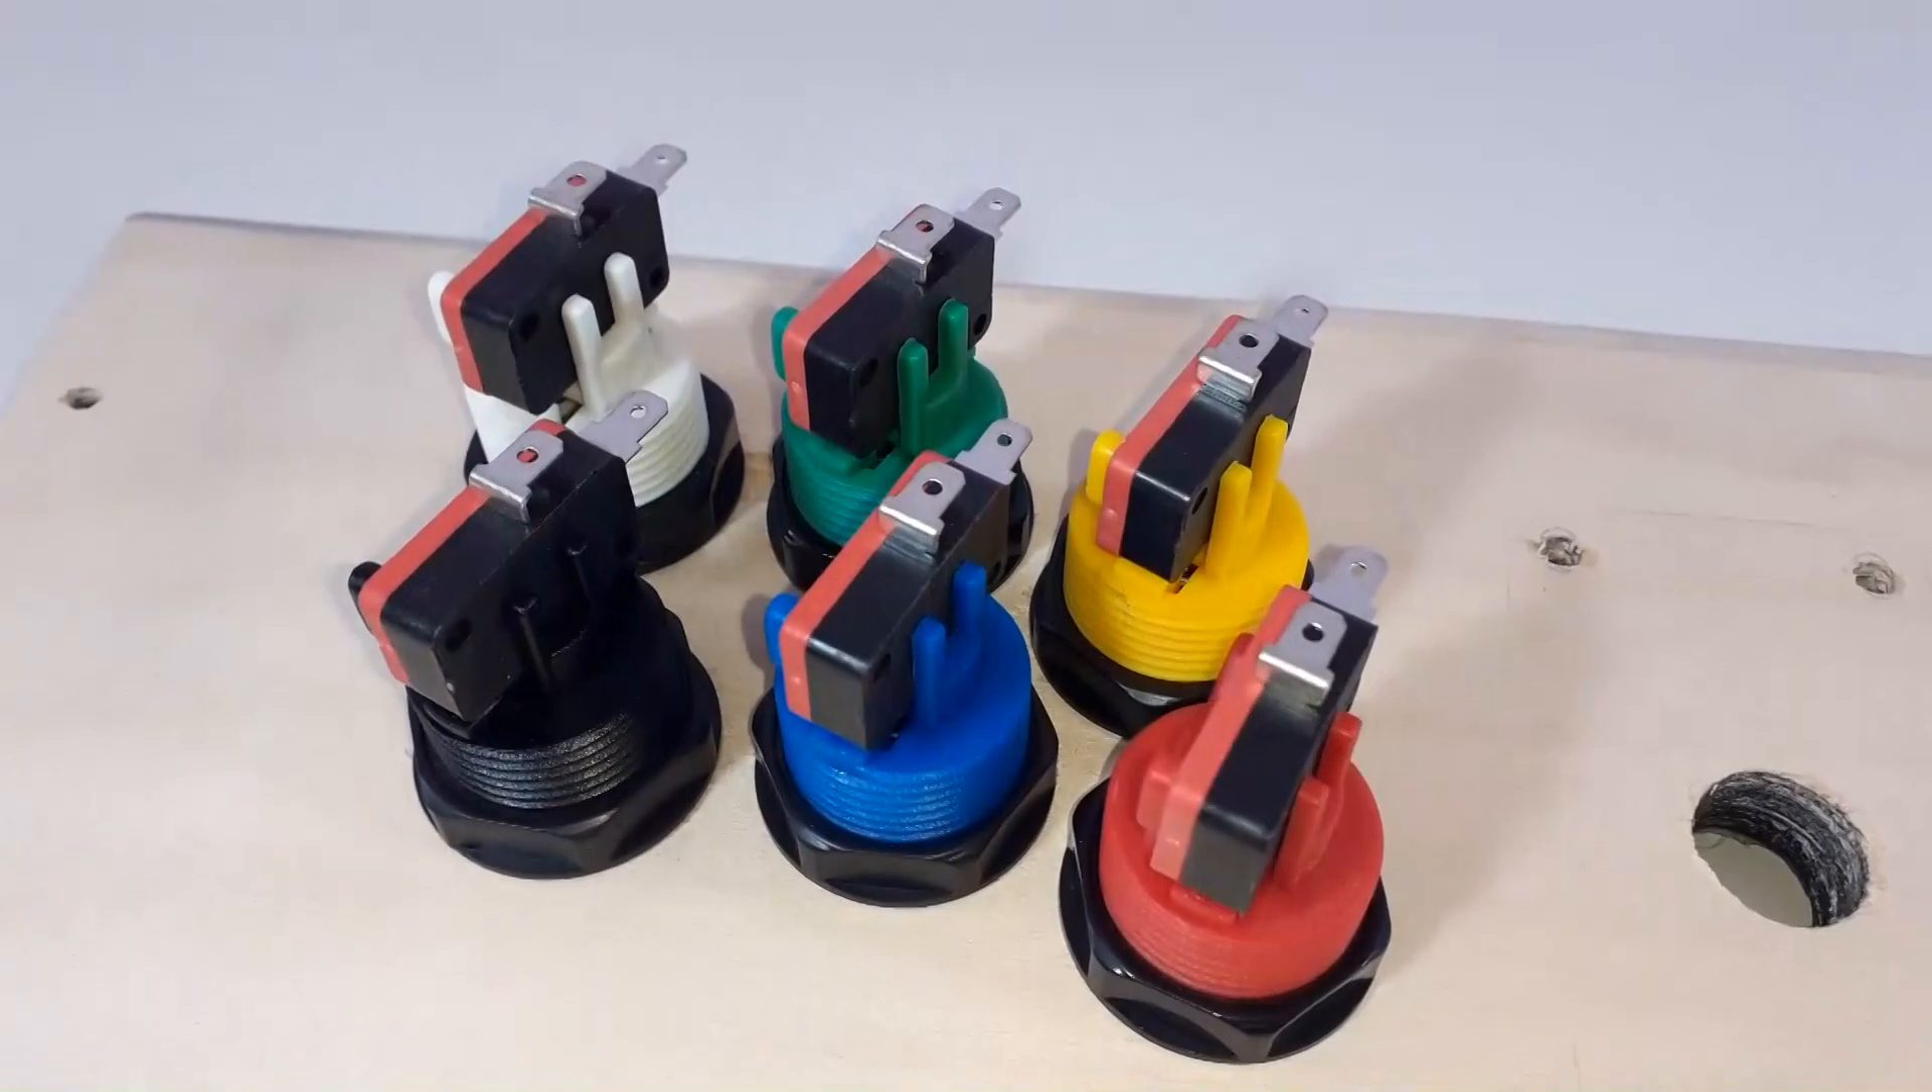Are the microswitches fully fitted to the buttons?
Yes.